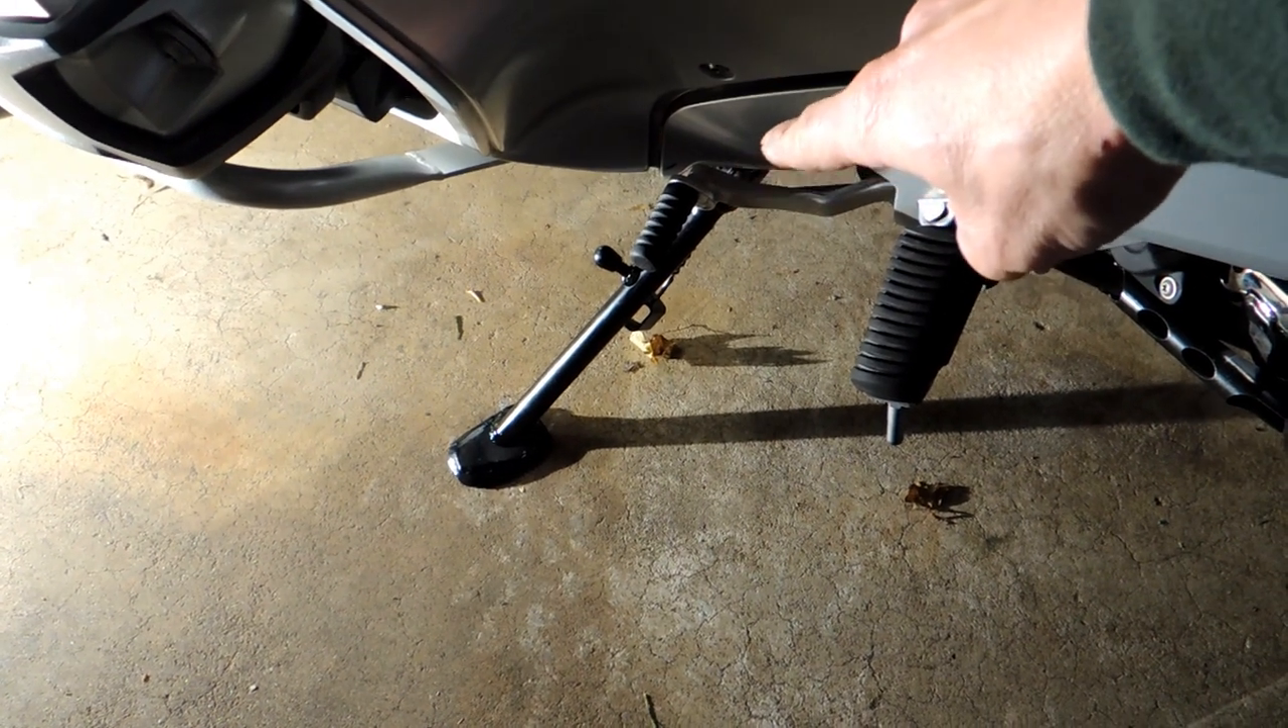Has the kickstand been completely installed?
Yes.